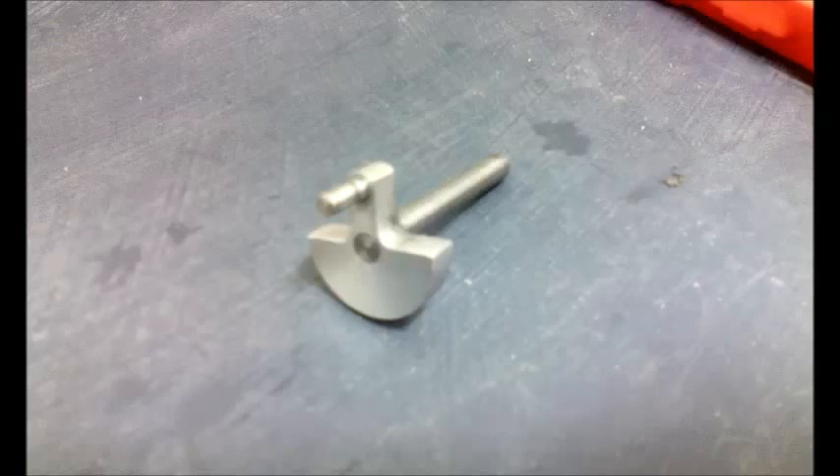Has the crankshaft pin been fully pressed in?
Yes.